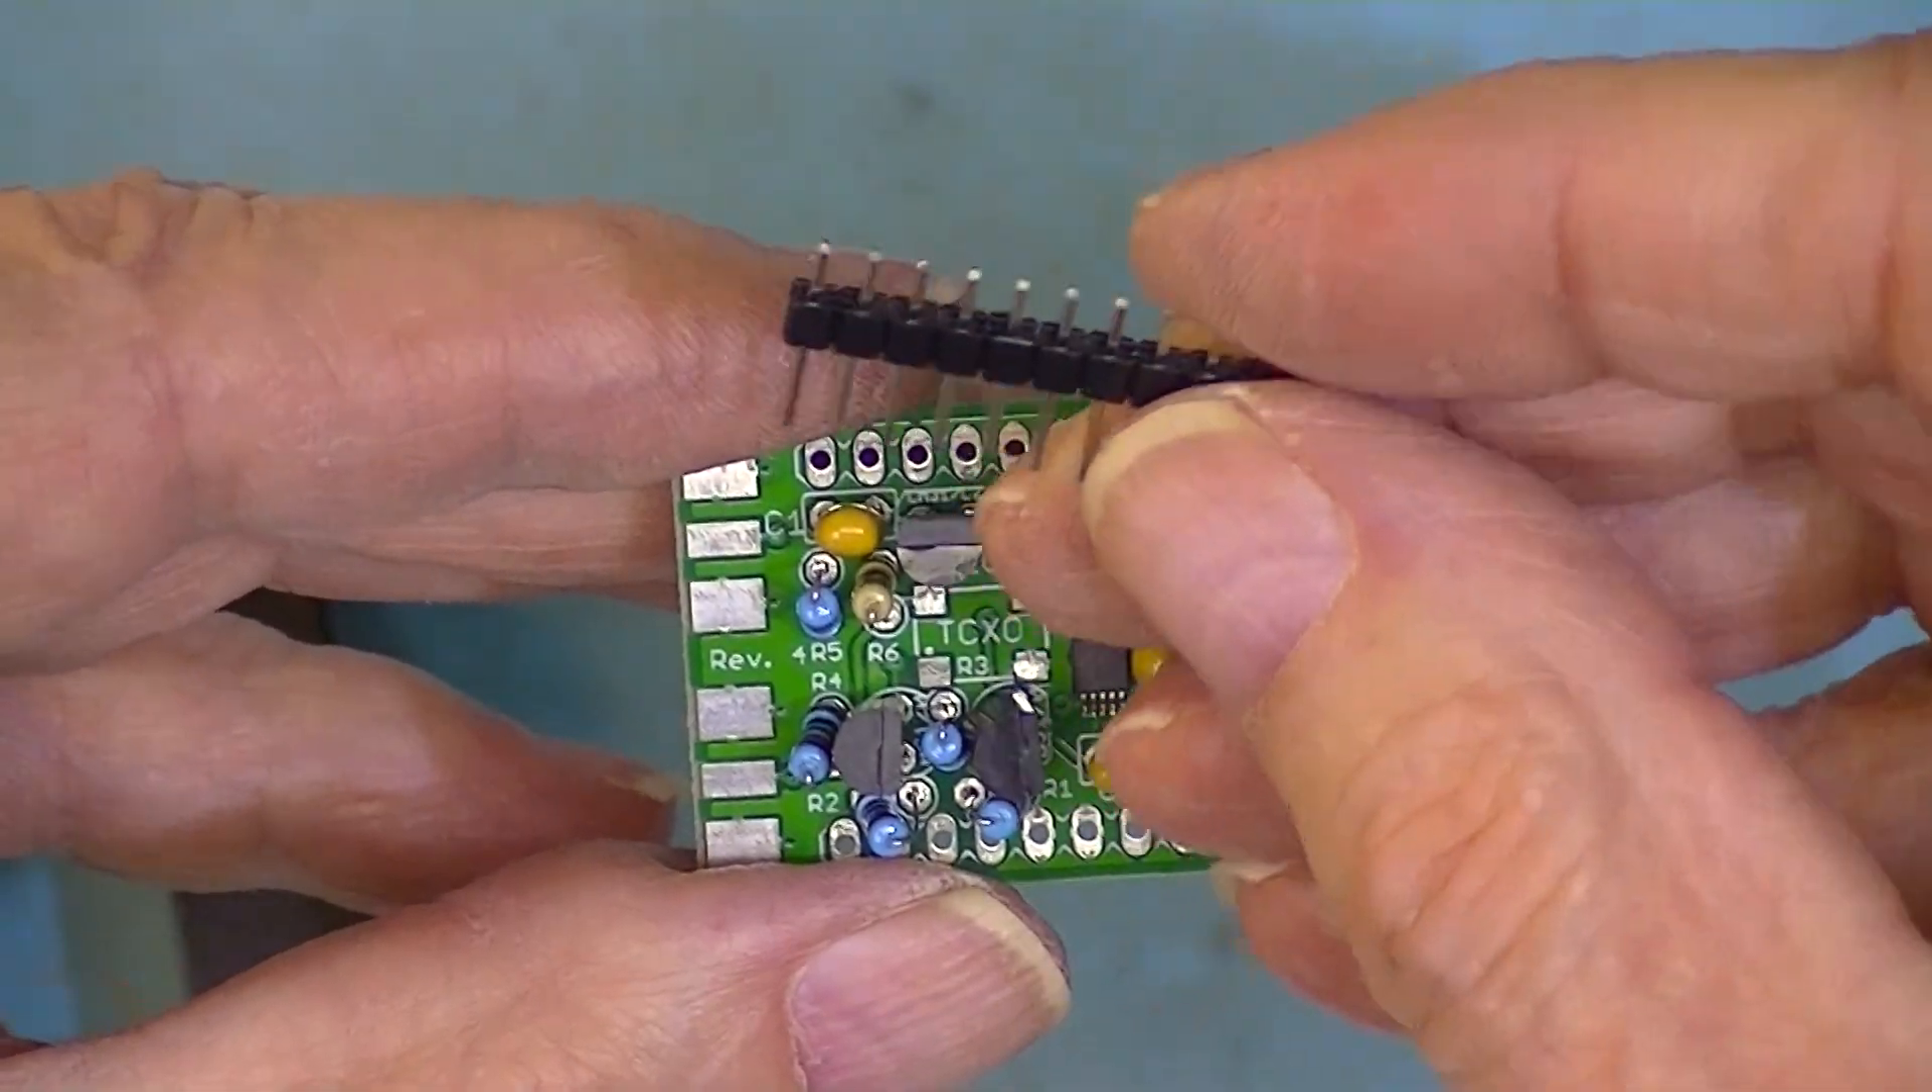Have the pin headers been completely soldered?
No.